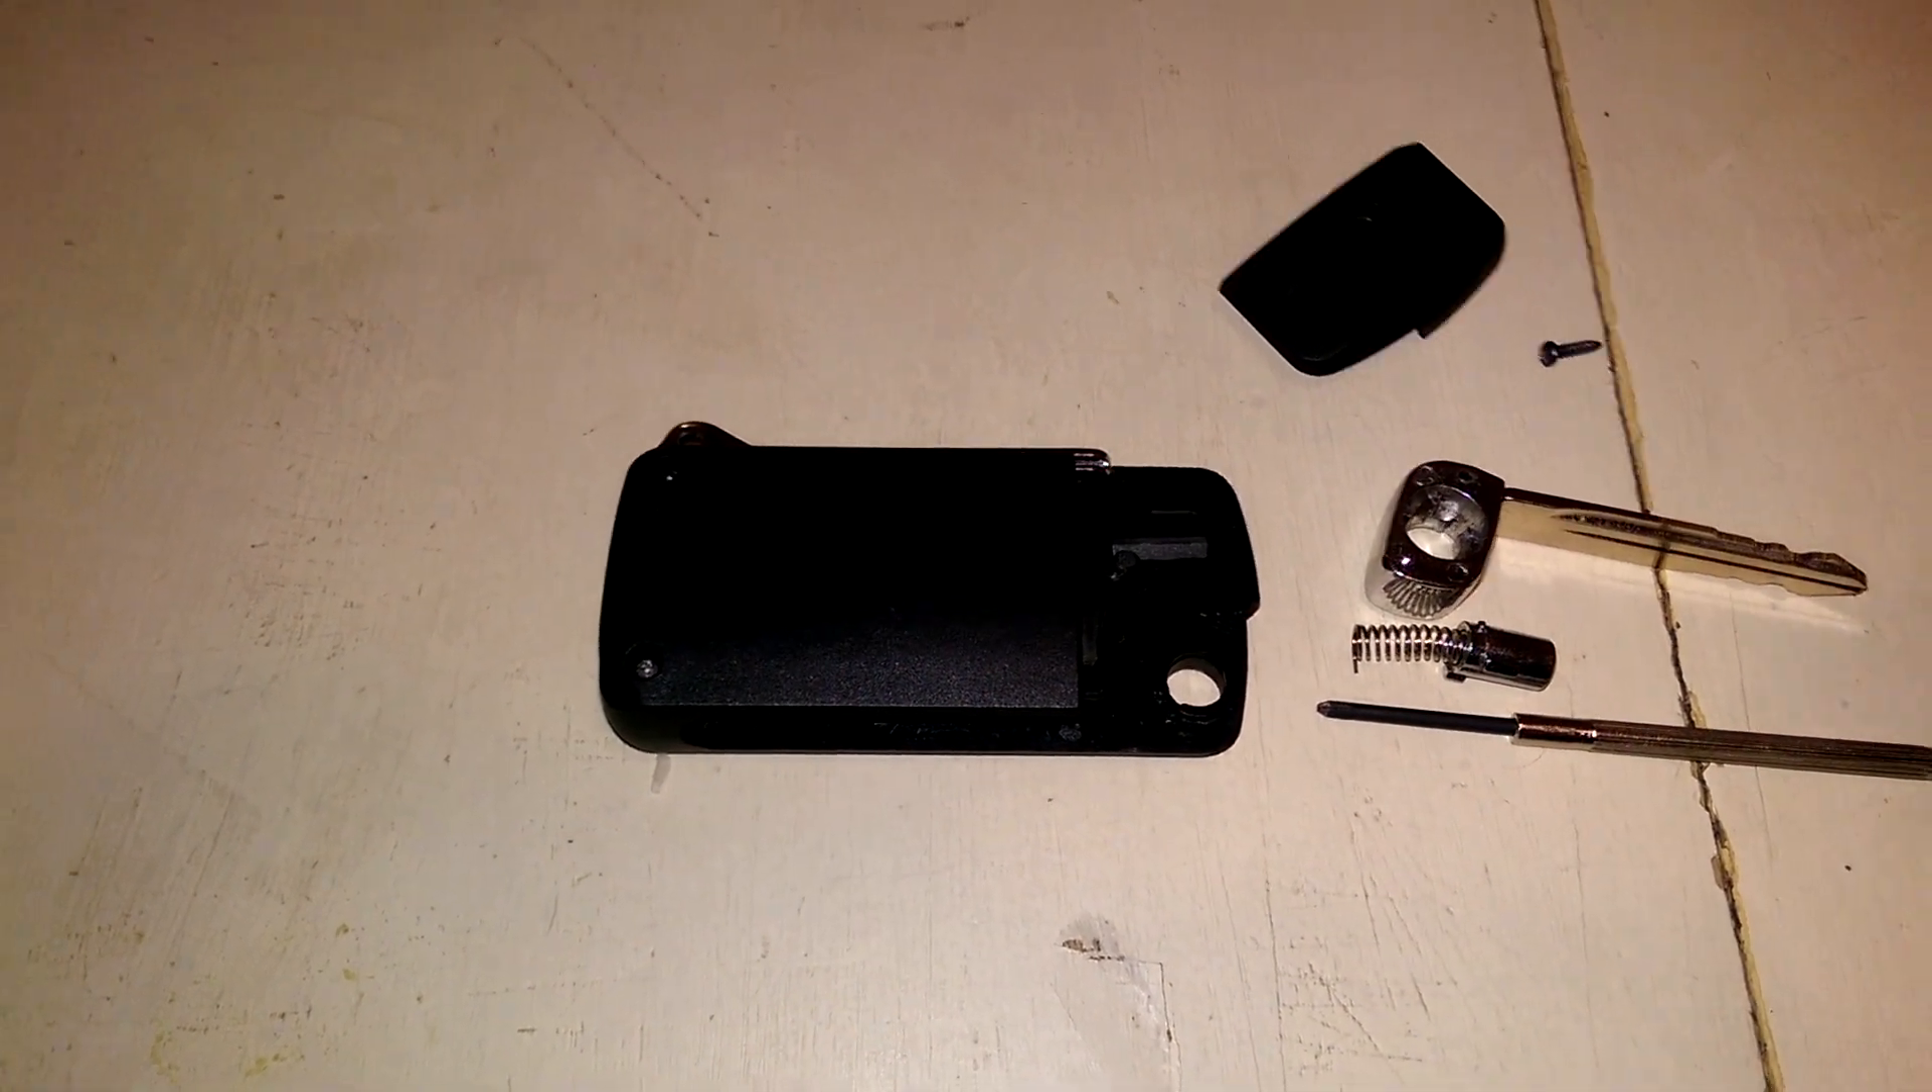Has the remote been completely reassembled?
No.